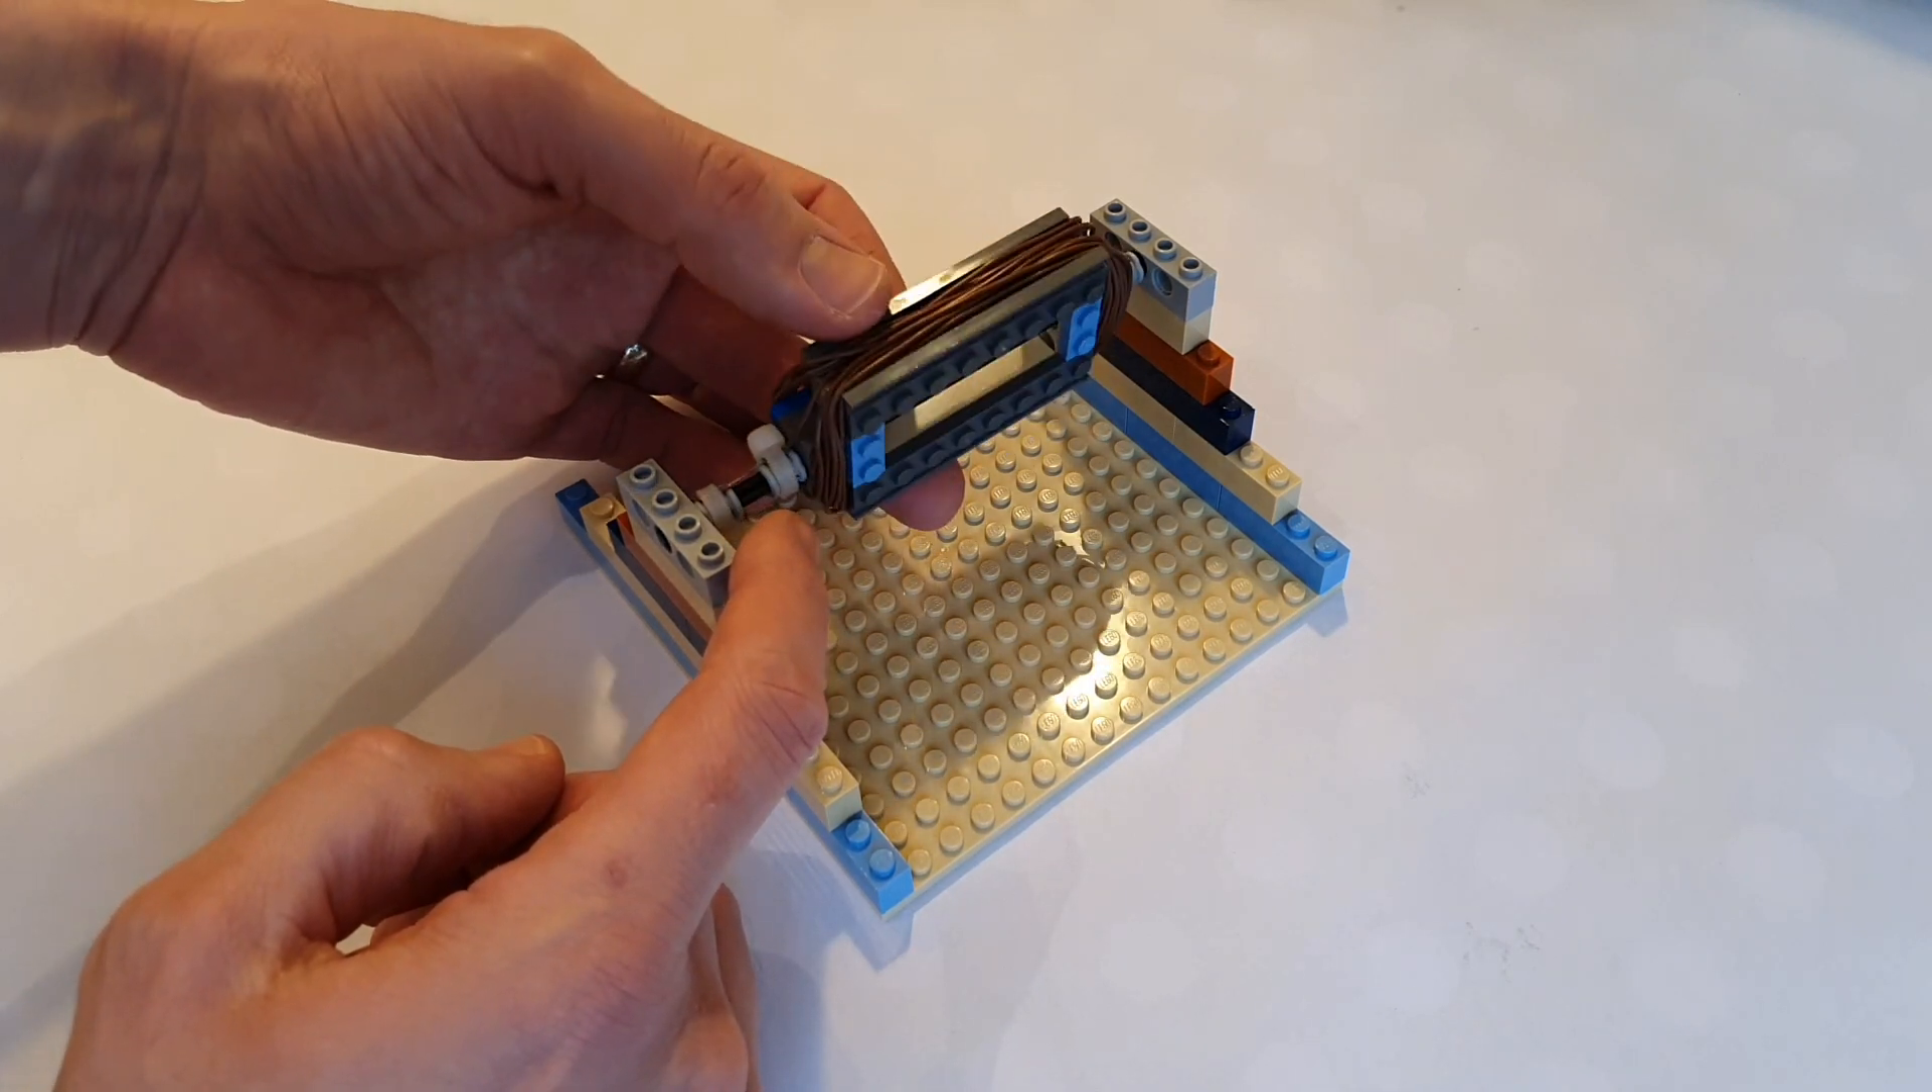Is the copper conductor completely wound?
Yes.